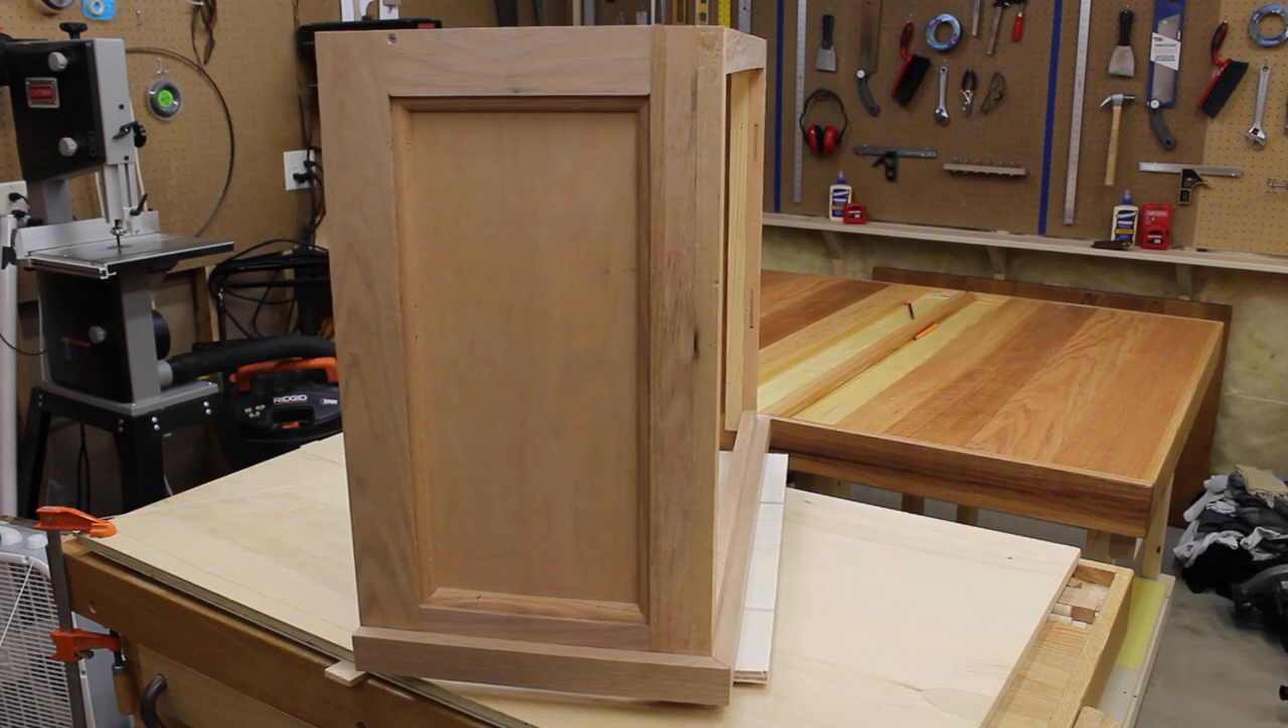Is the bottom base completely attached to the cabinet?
Yes.